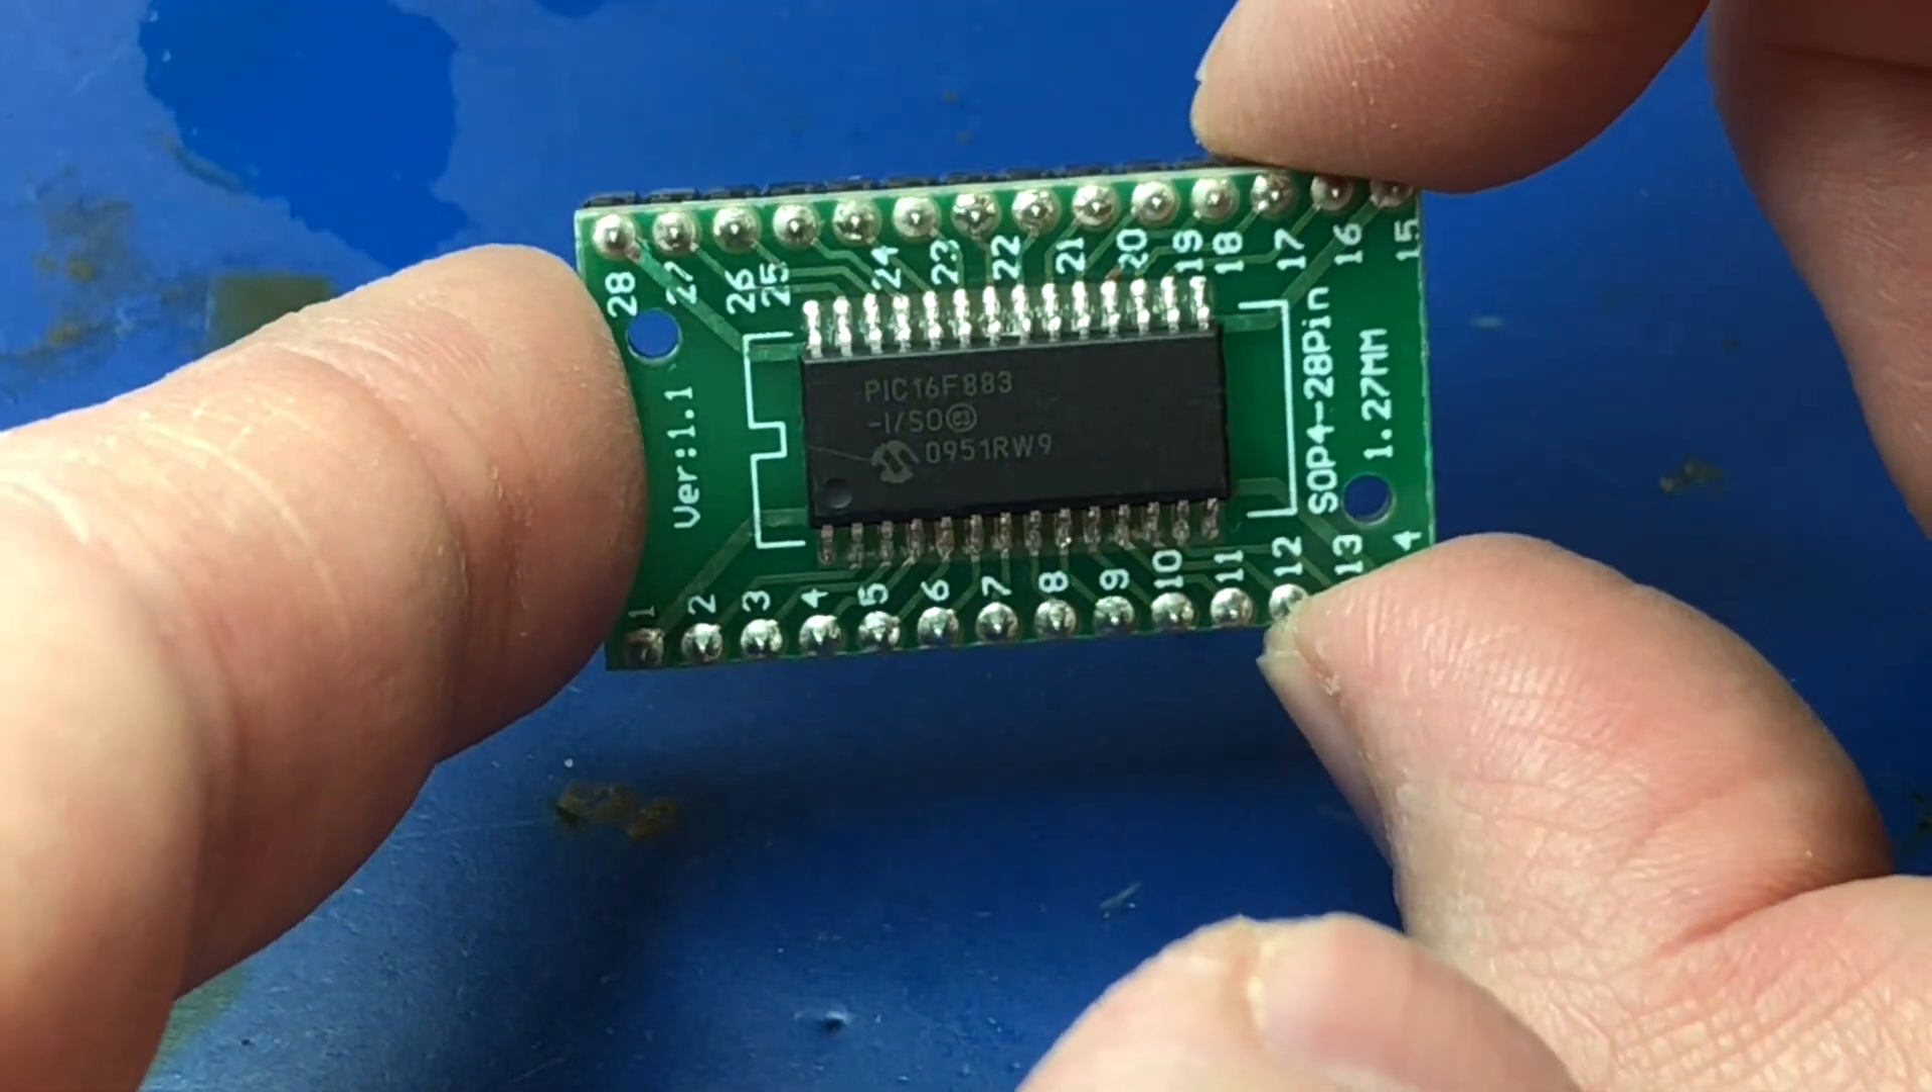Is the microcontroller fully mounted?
Yes.